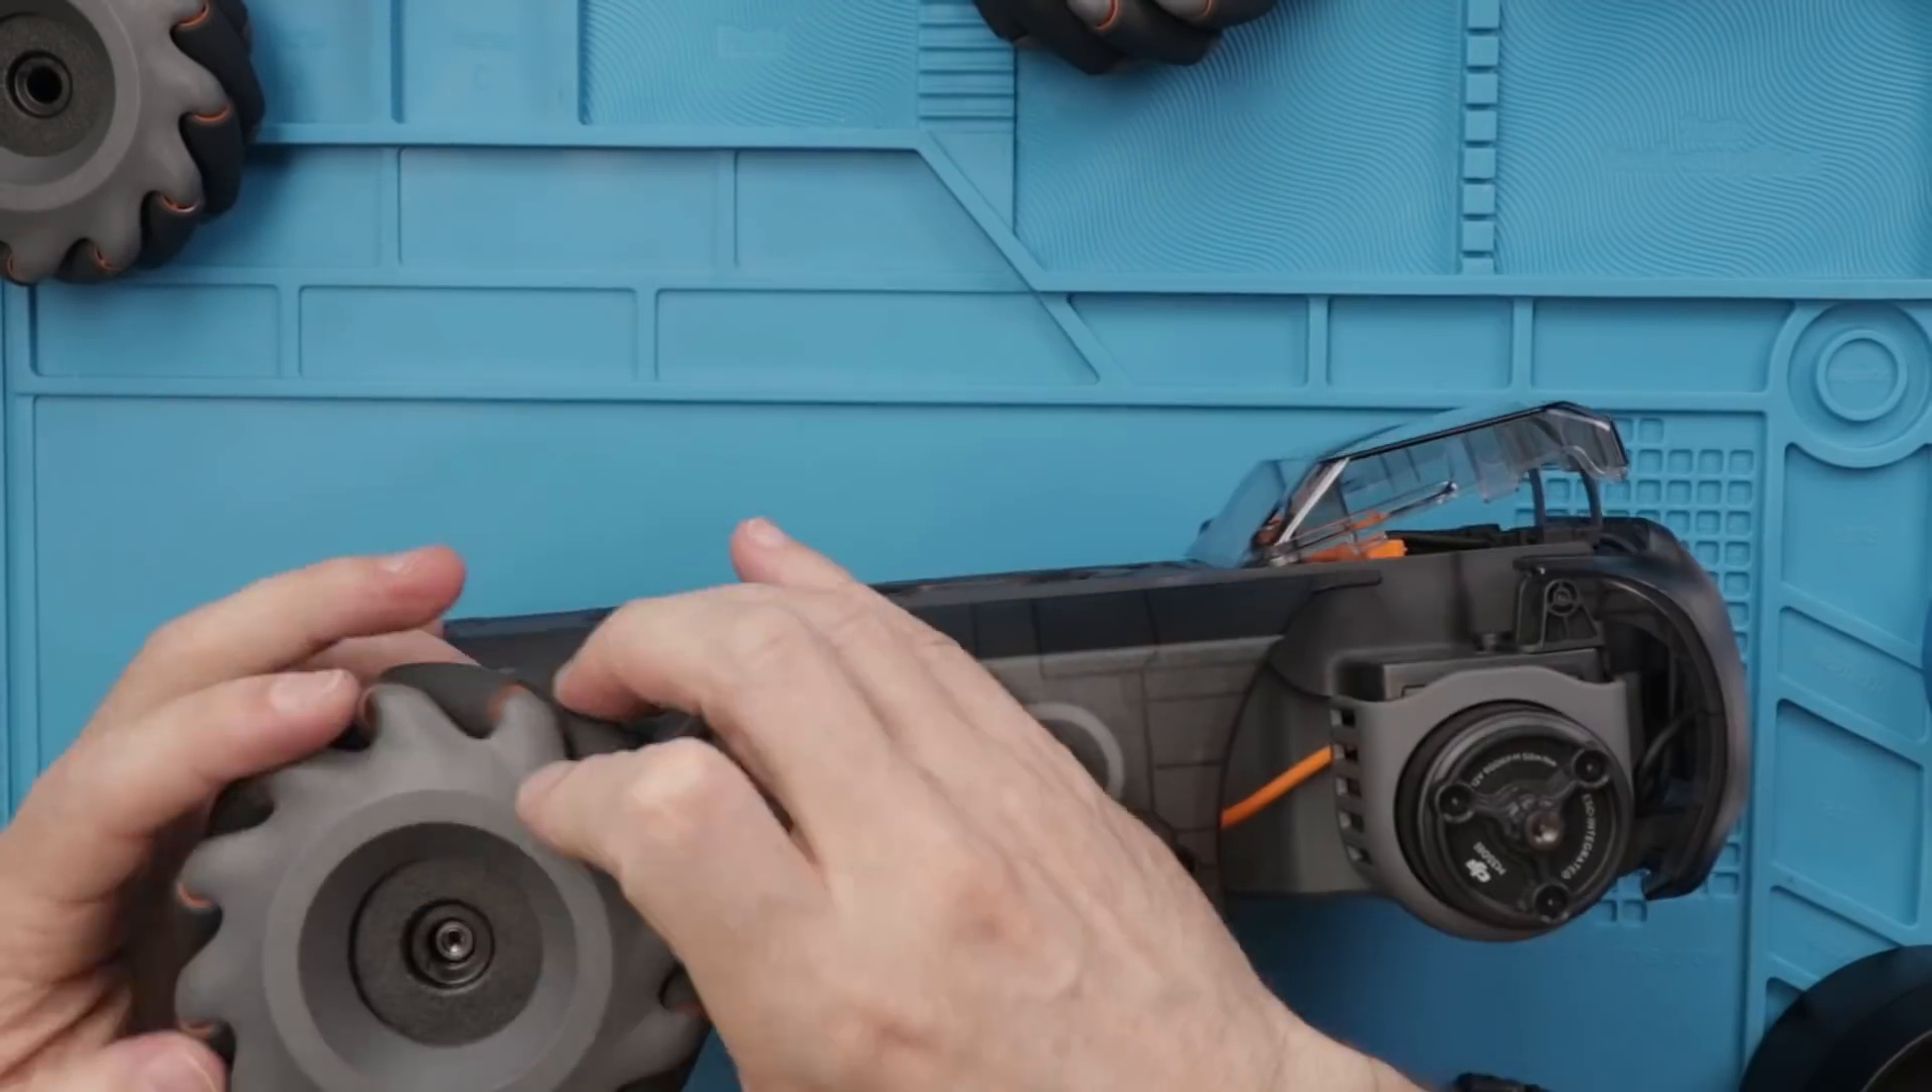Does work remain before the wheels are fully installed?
Yes.